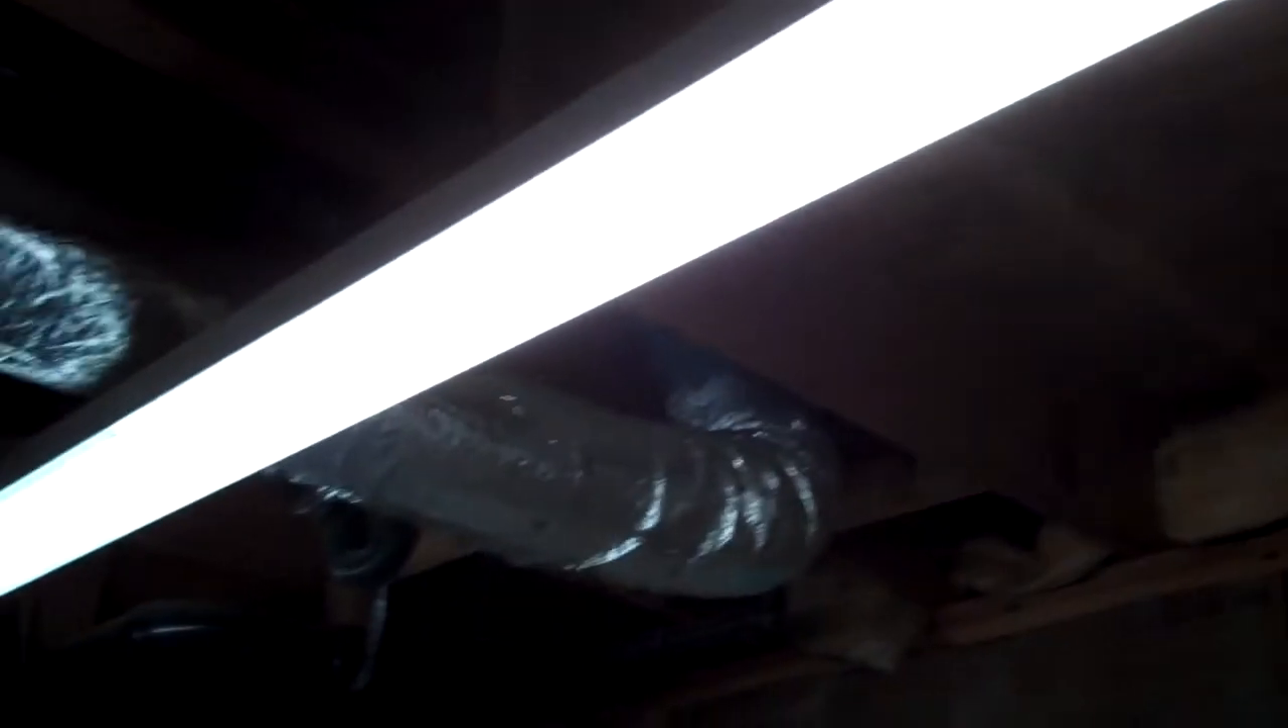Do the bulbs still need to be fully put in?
No.